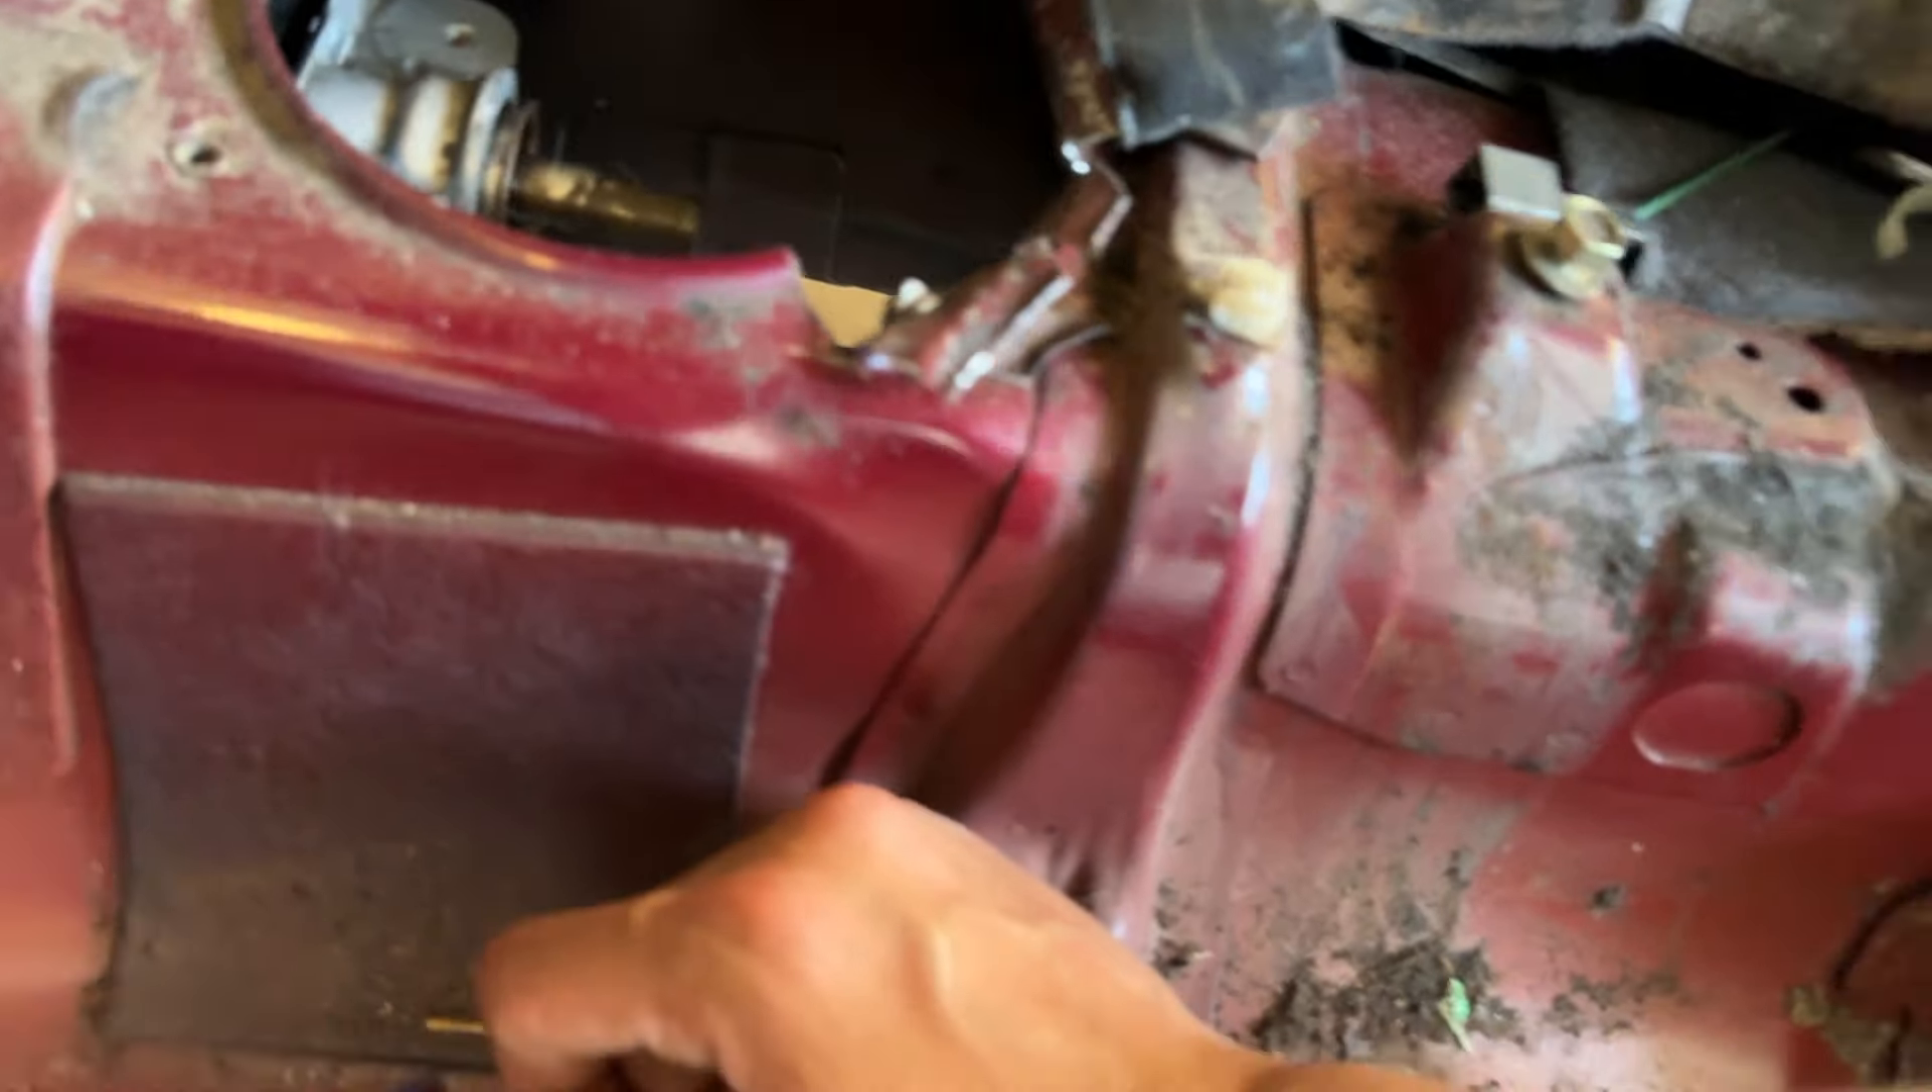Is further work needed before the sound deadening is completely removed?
Yes.